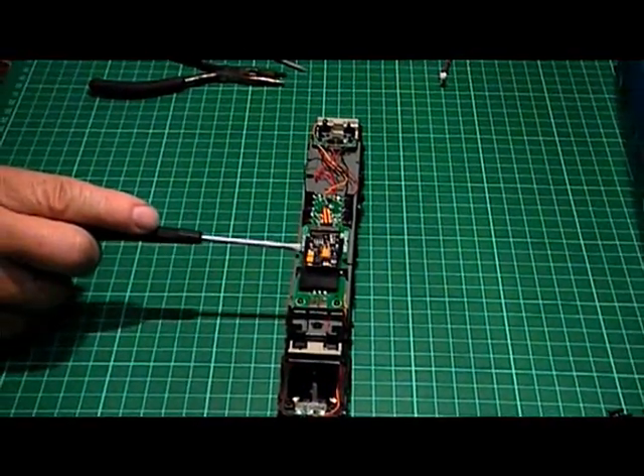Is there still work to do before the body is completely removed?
No.